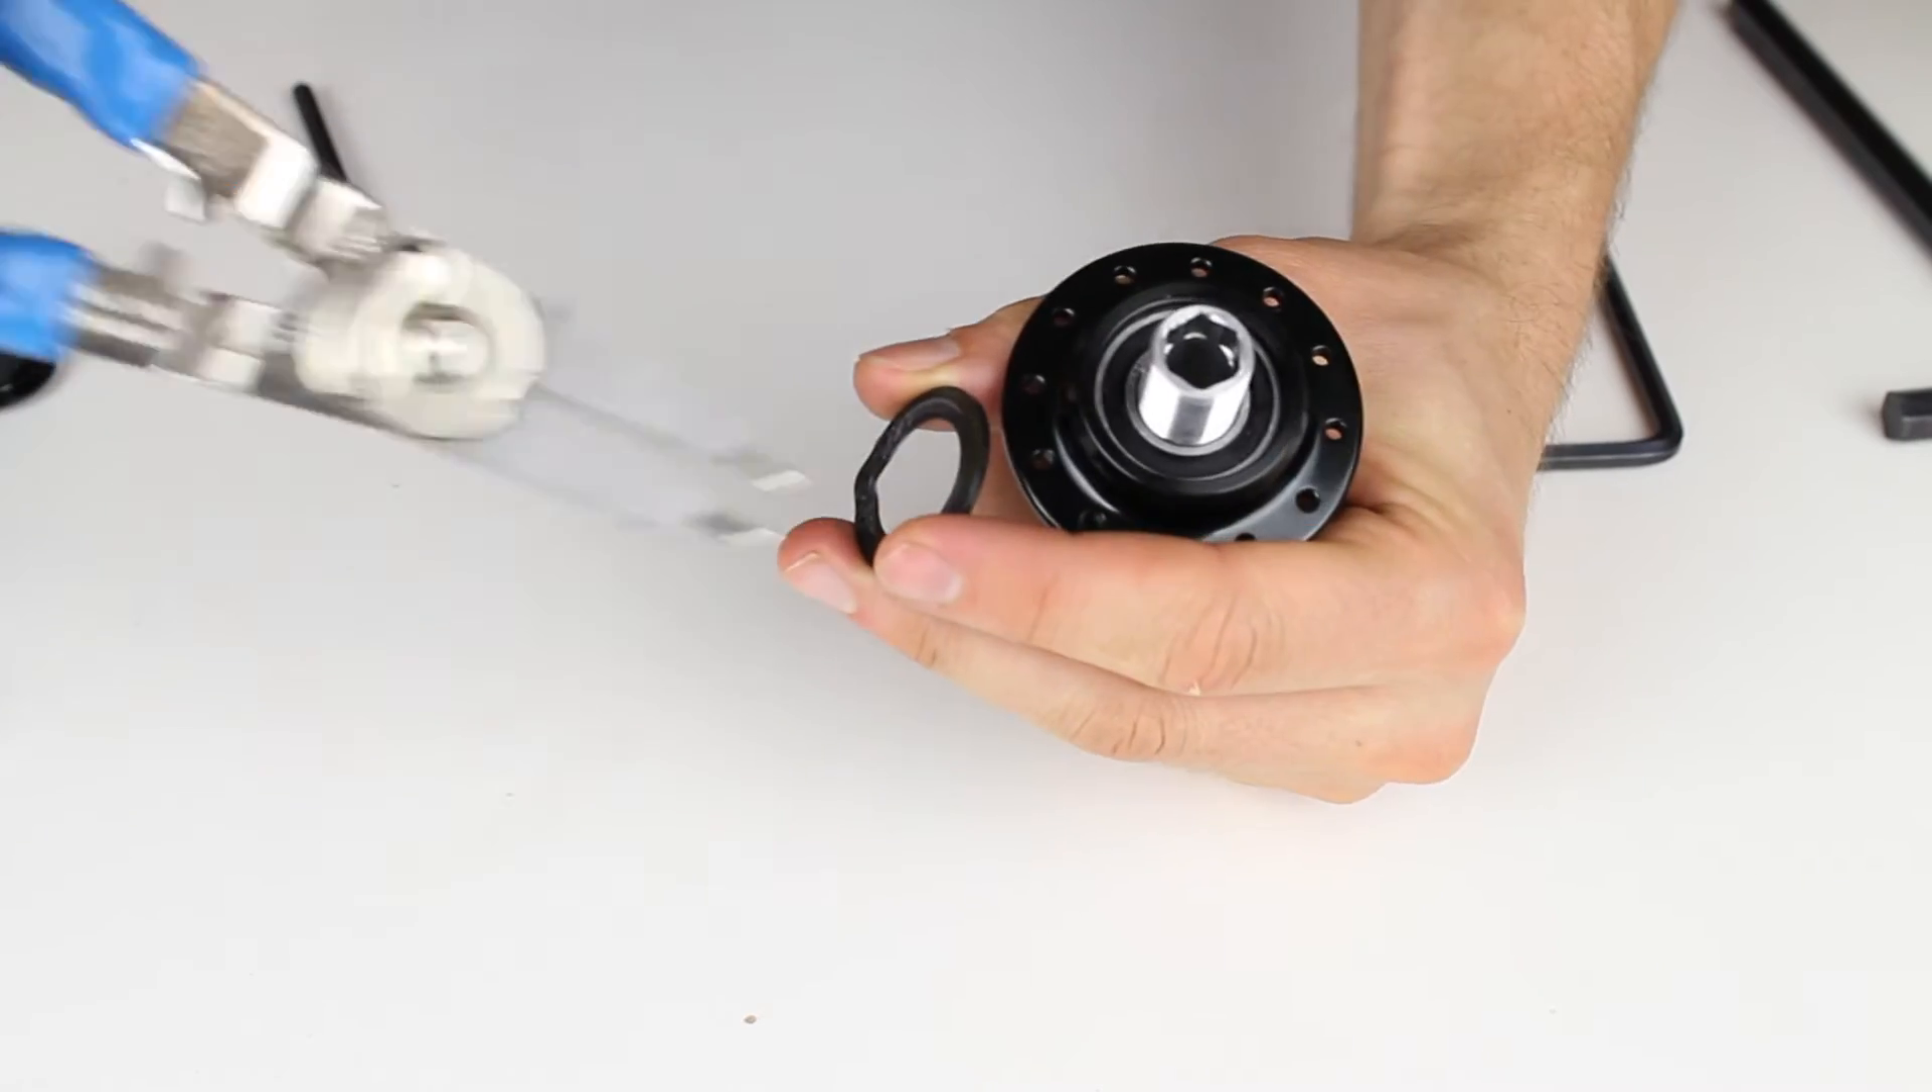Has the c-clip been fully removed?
Yes.